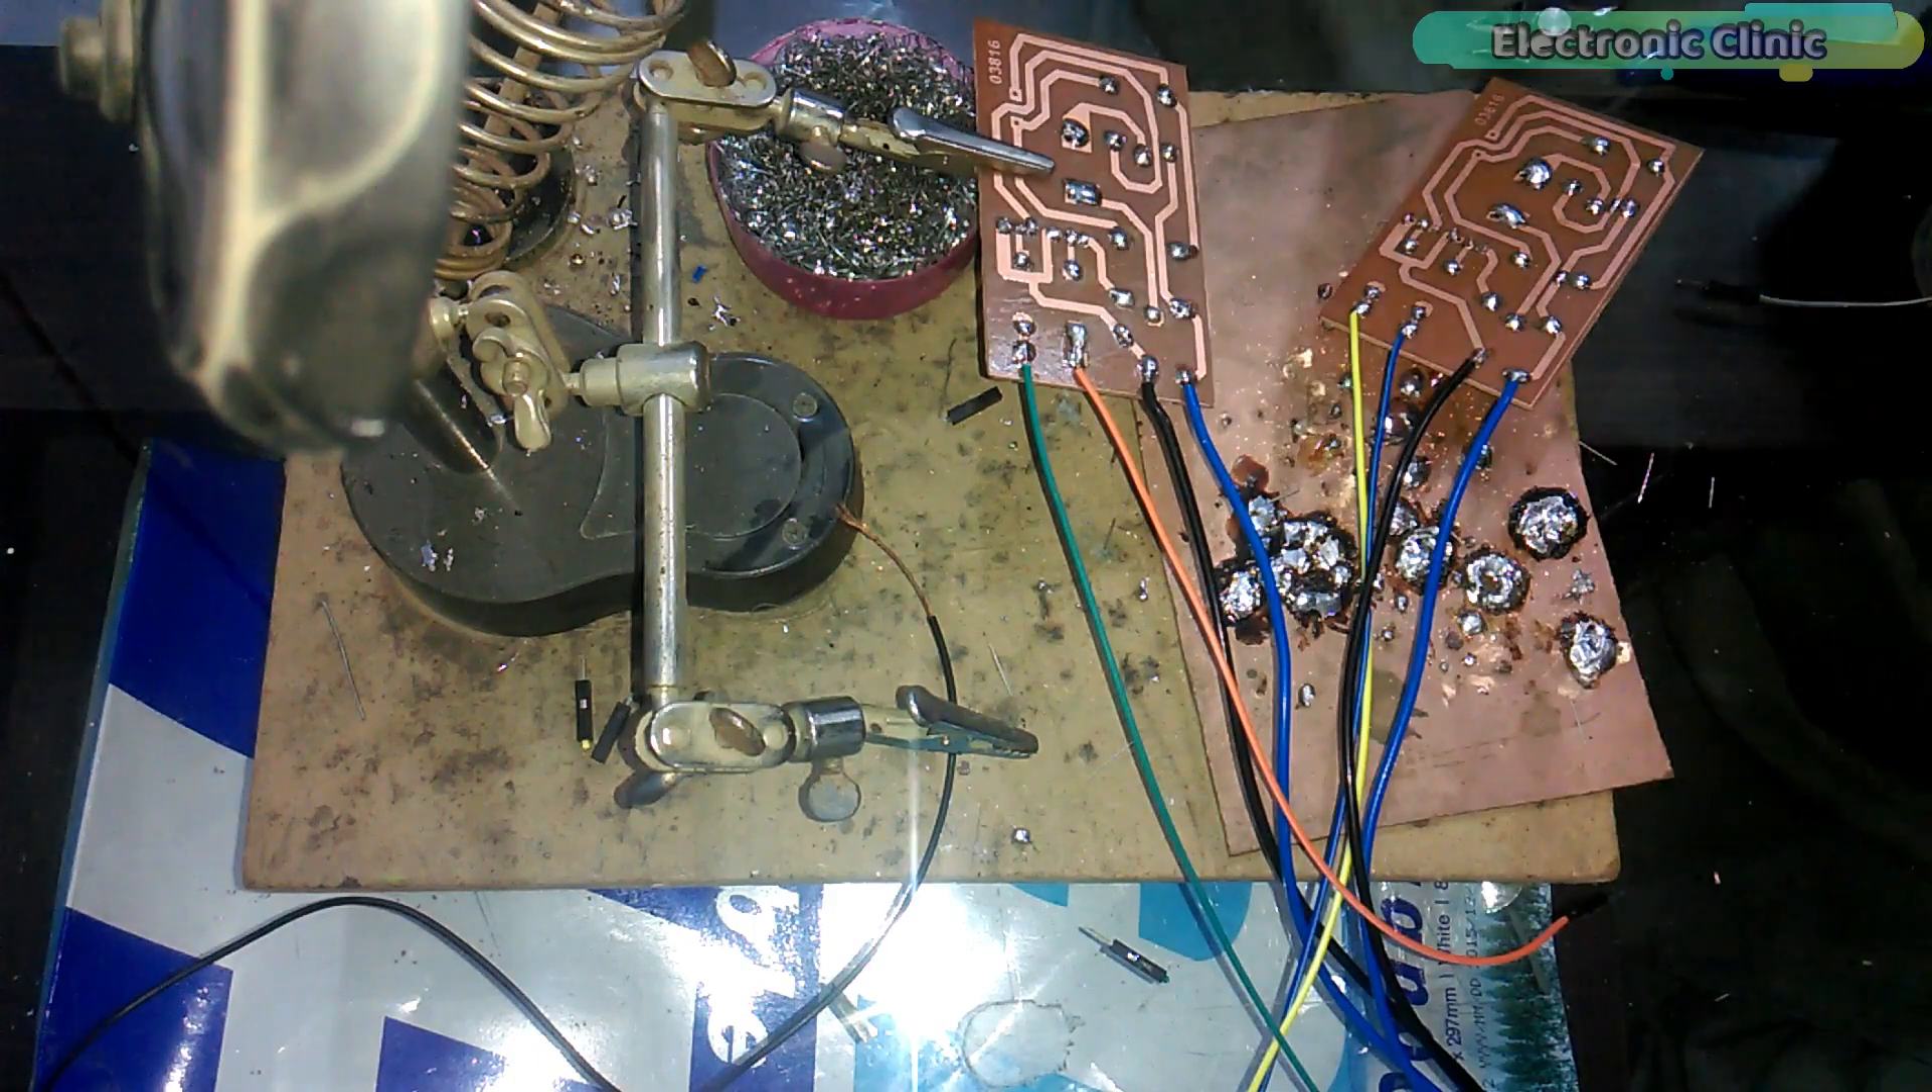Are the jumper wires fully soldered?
Yes.